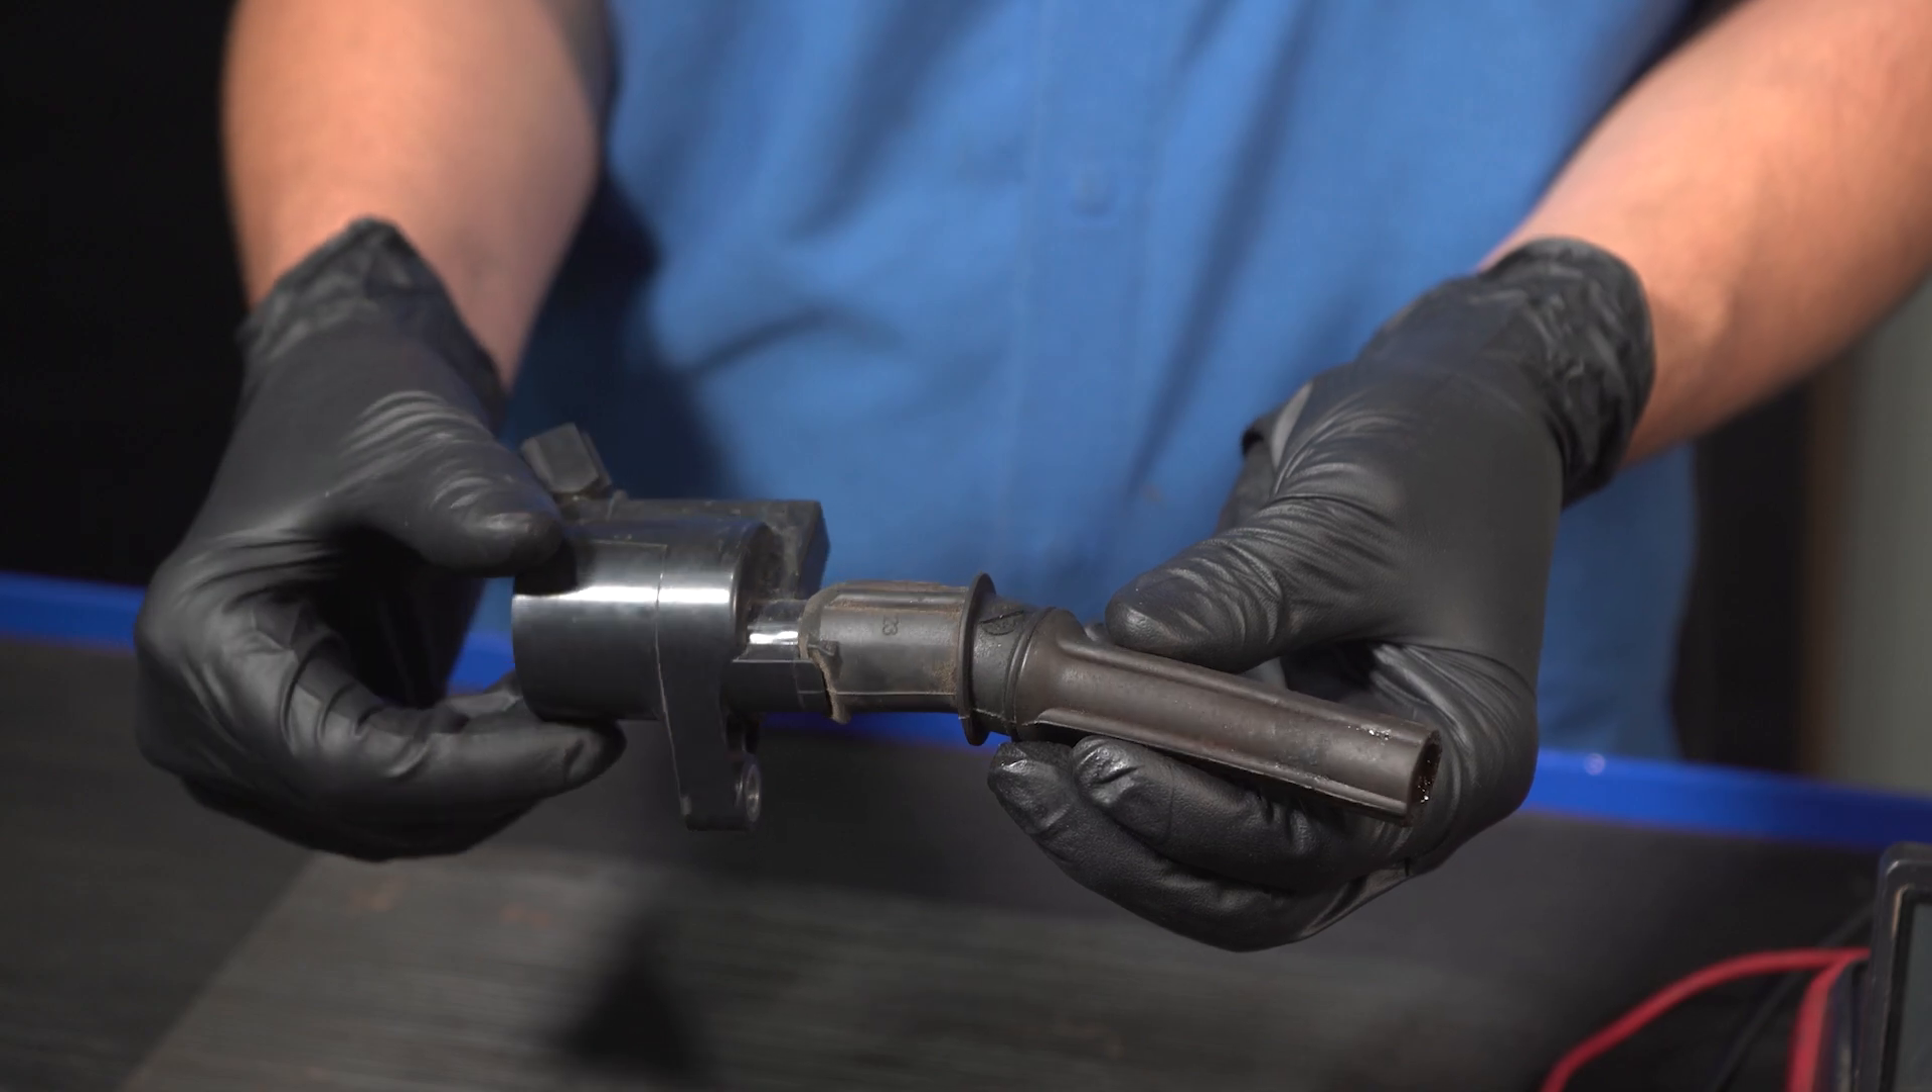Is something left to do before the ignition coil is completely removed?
No.